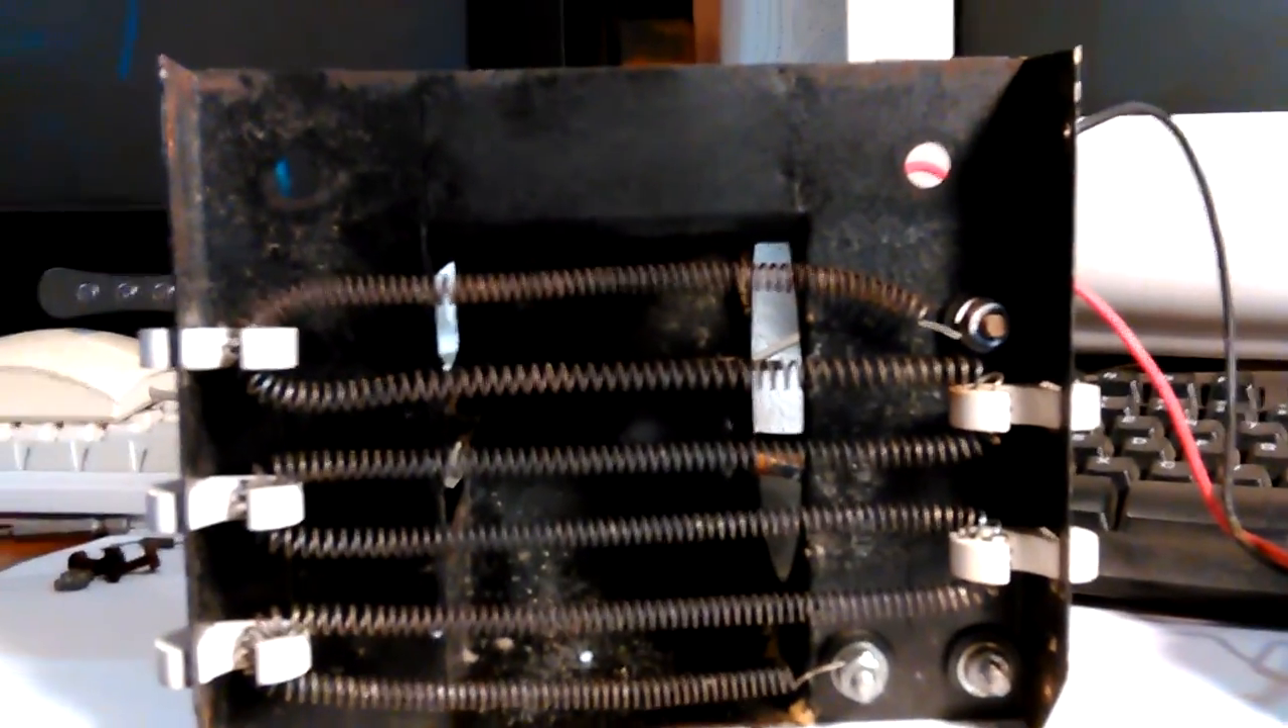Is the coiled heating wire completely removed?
No.